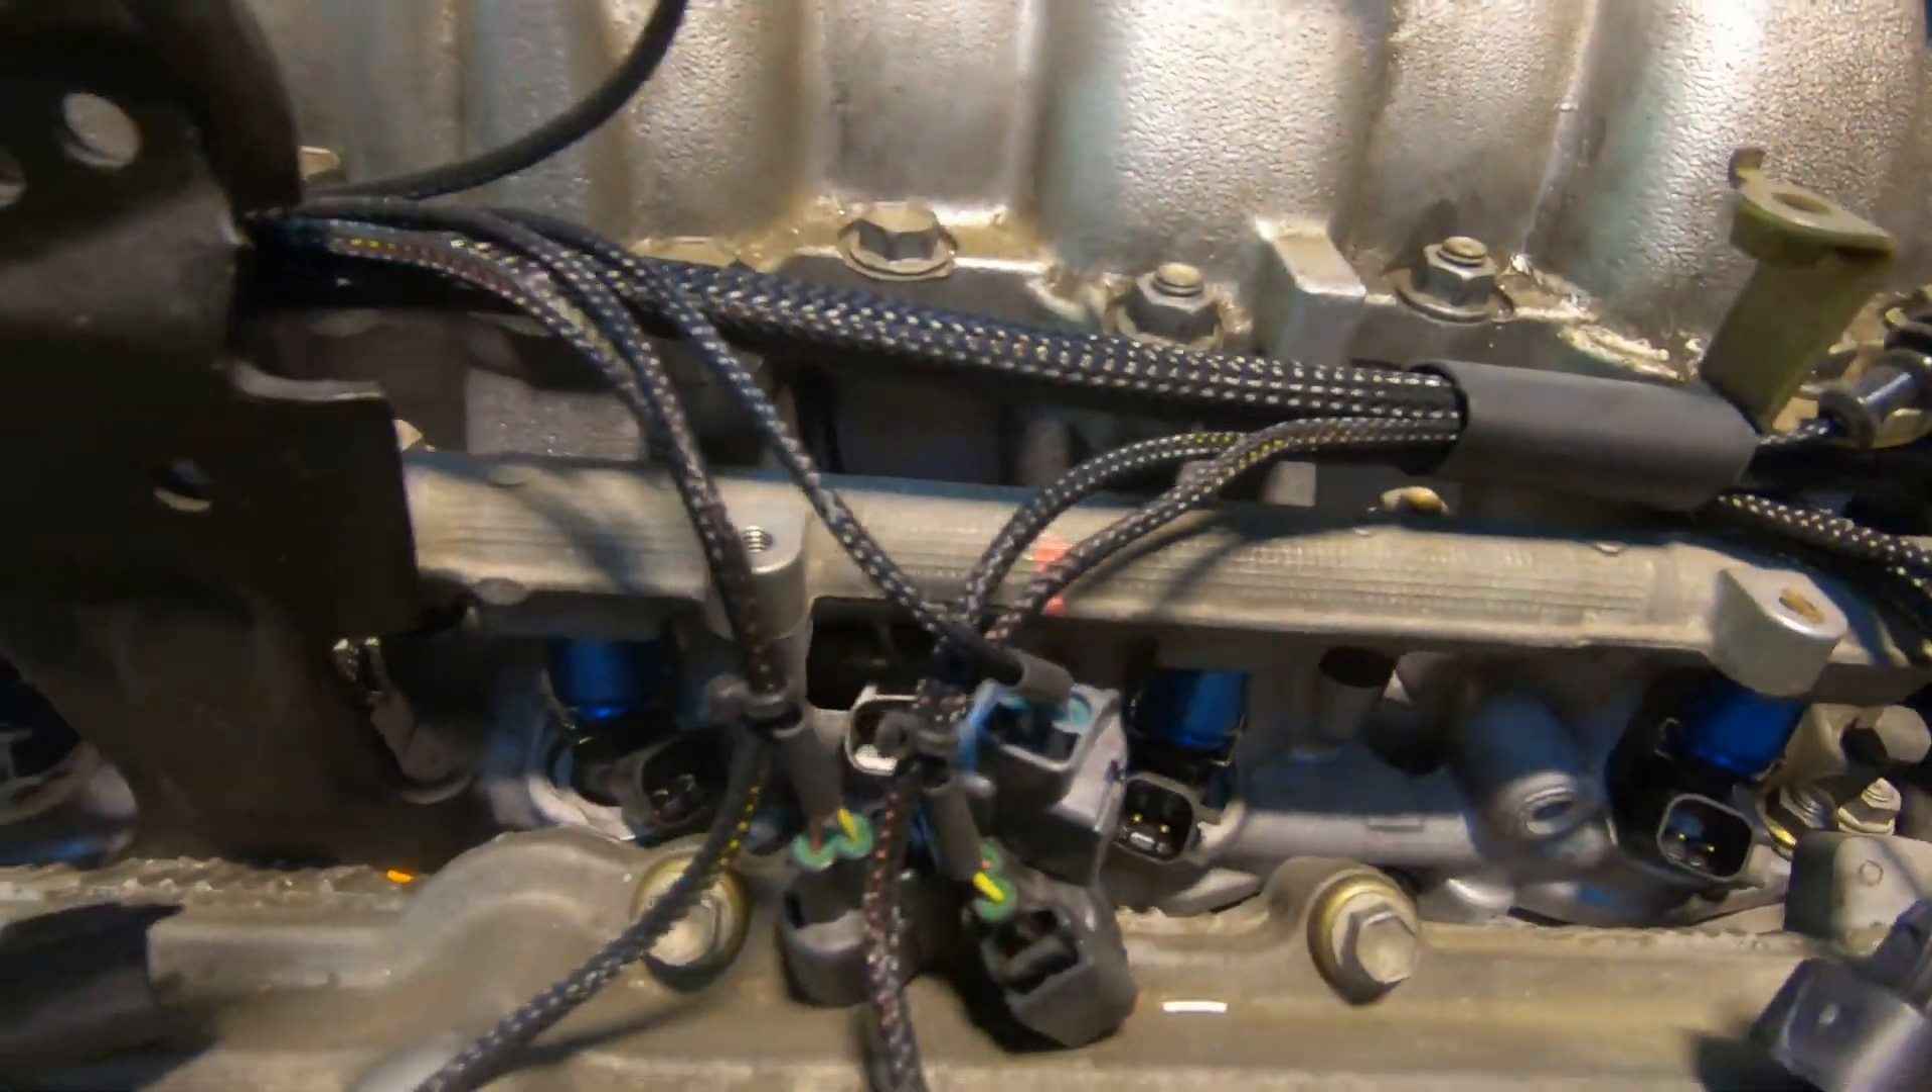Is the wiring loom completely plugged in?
No.